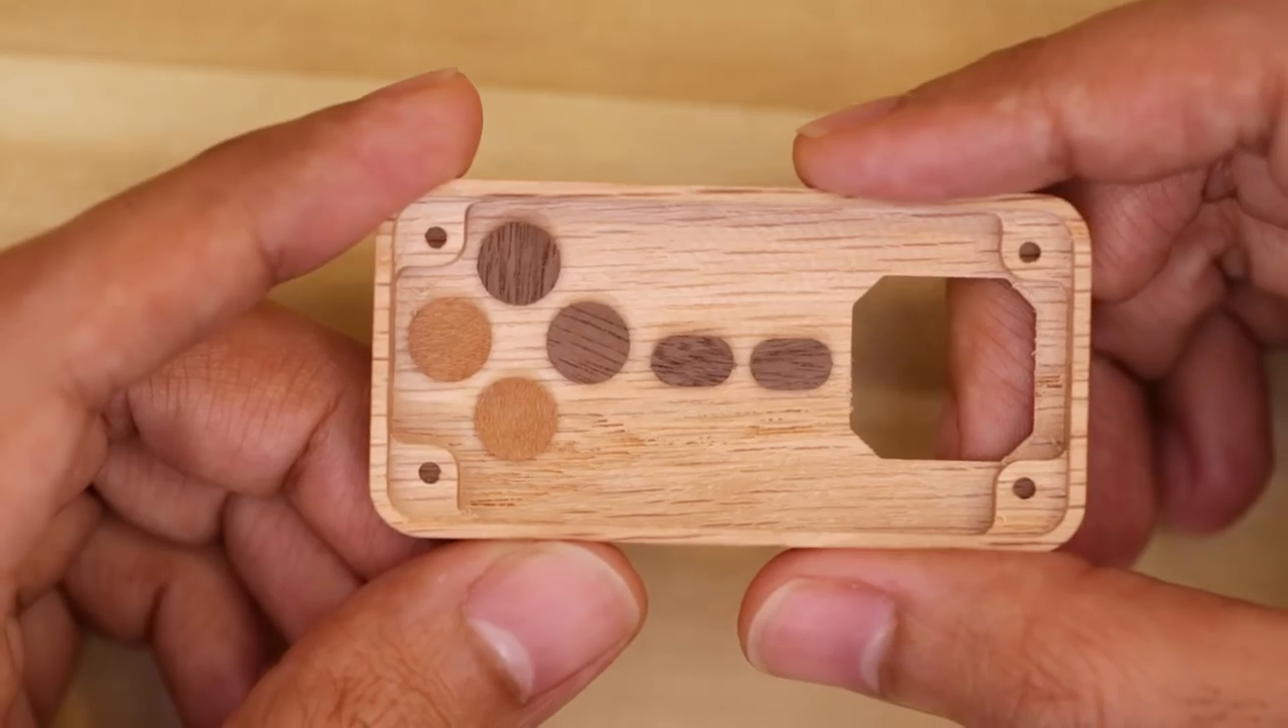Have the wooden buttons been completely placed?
Yes.